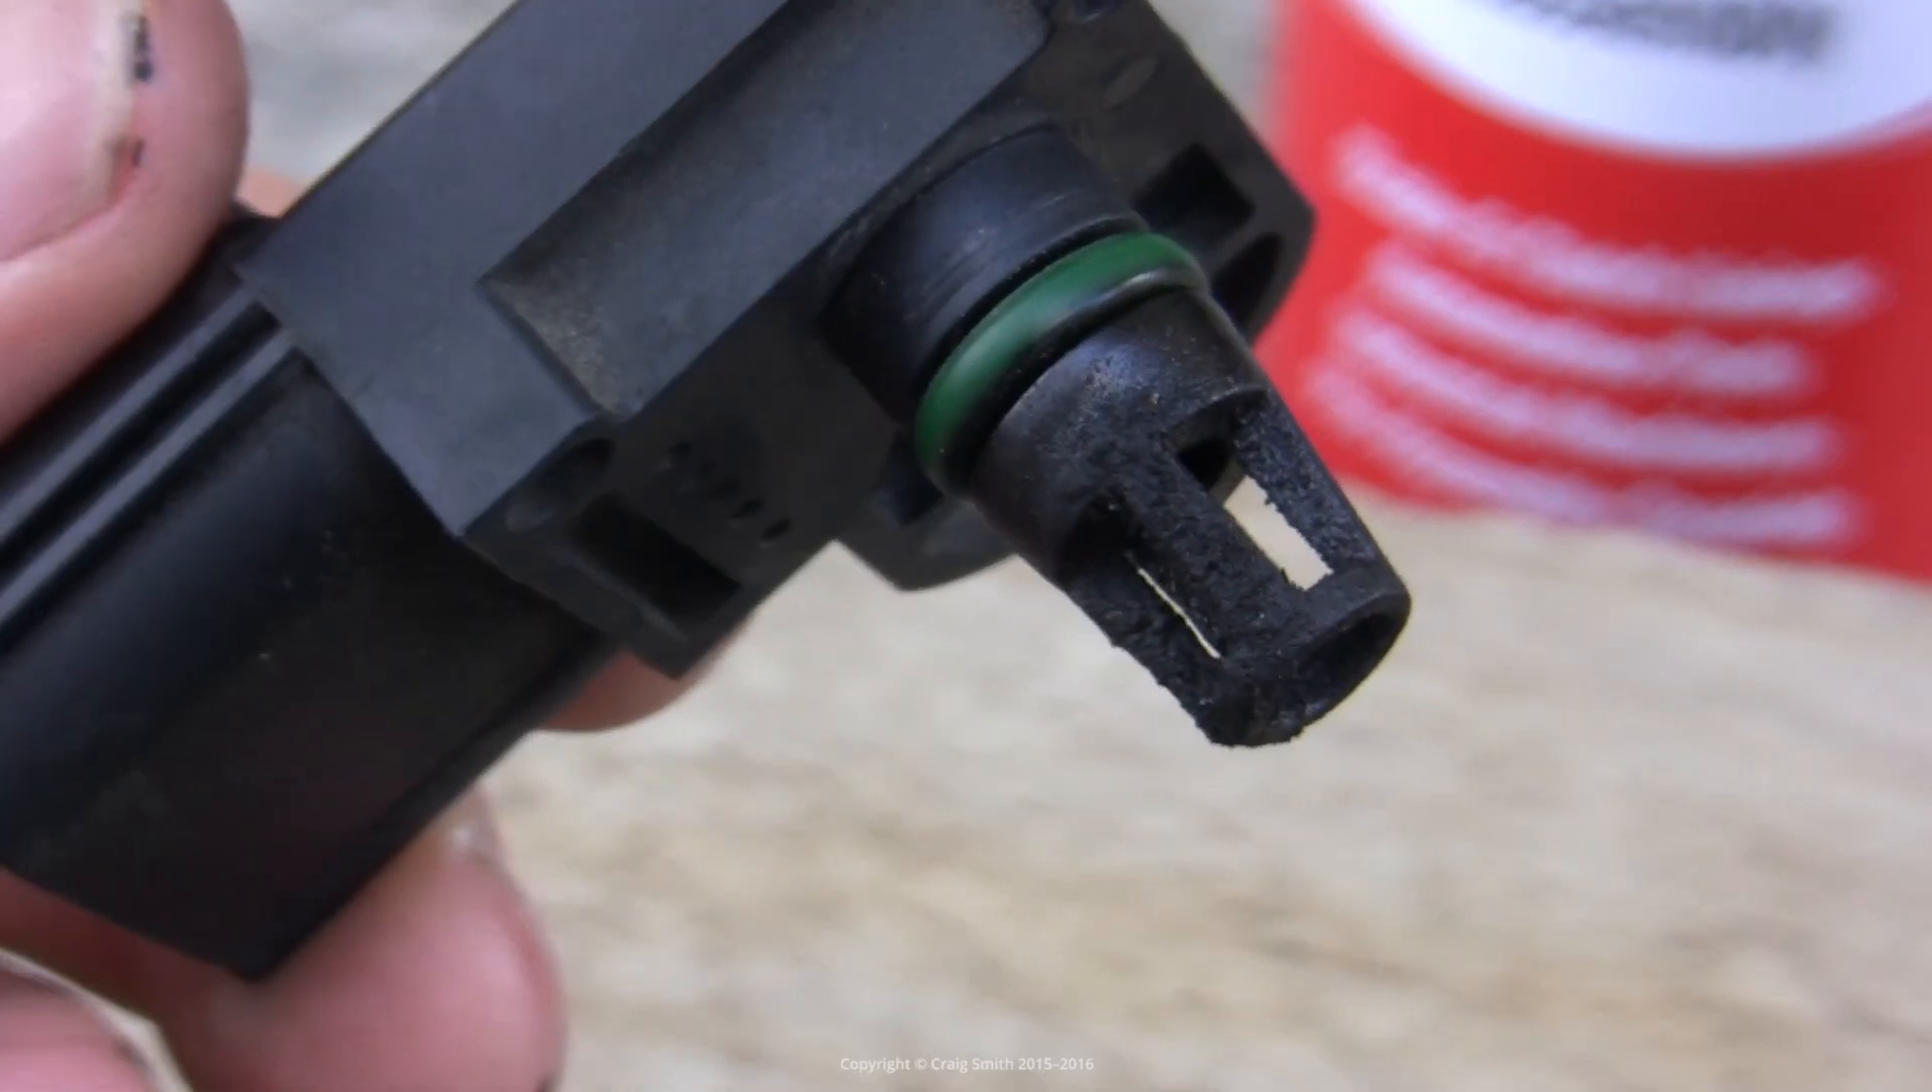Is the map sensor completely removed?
Yes.